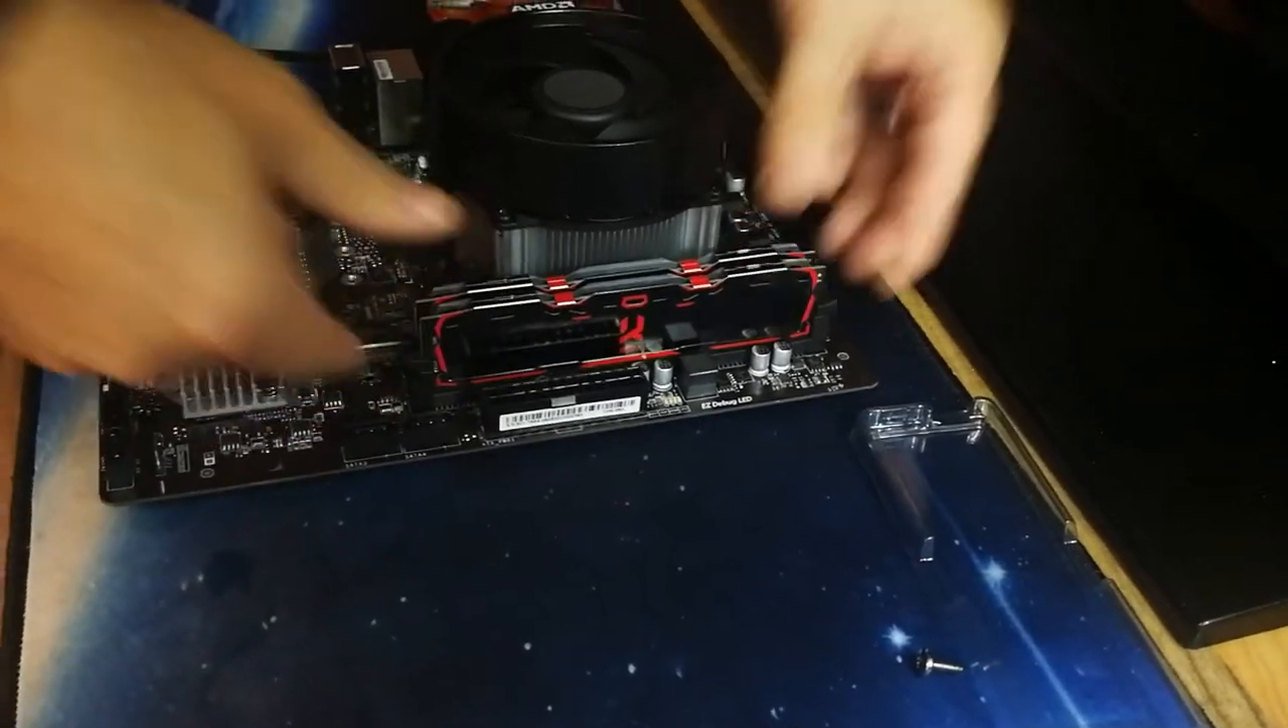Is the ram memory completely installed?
Yes.